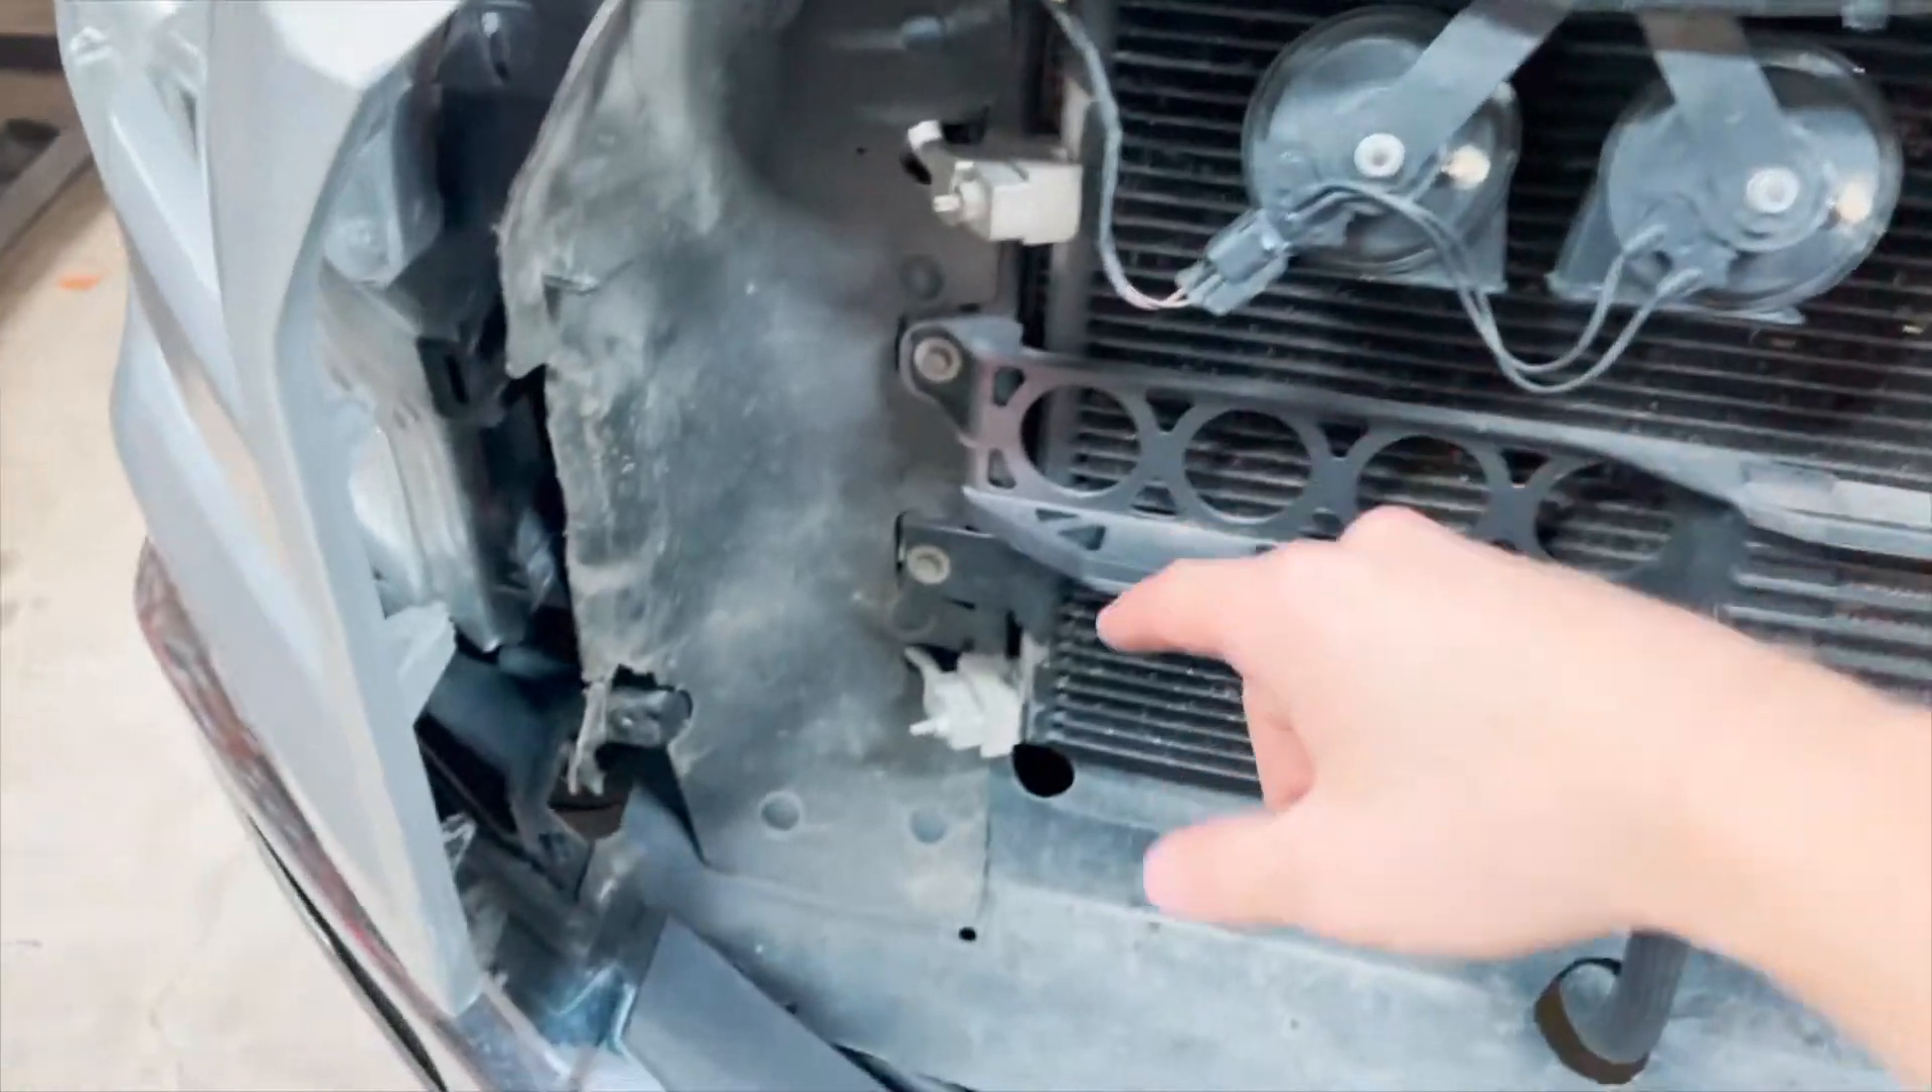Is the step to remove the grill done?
Yes.